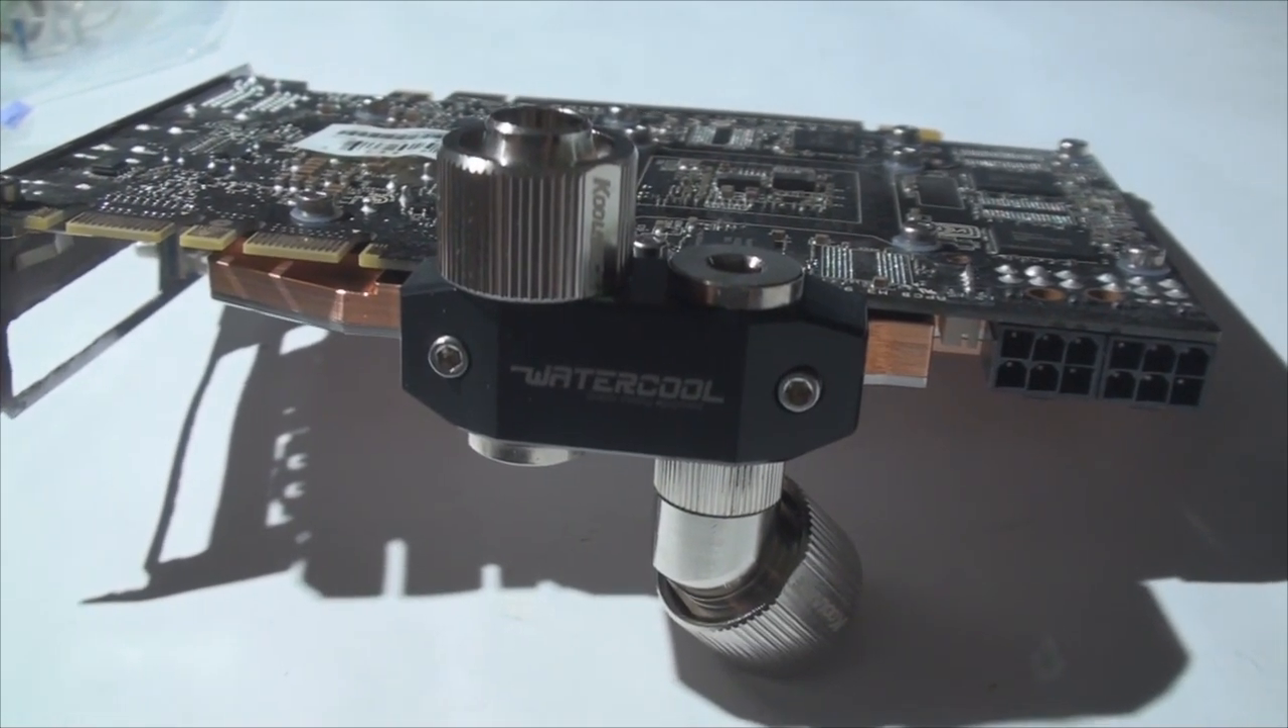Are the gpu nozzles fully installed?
Yes.